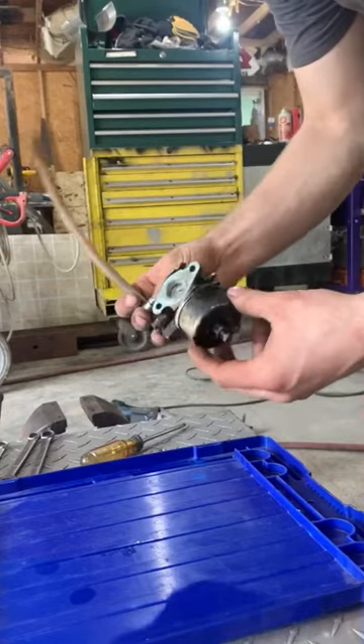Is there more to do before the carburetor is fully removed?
No.